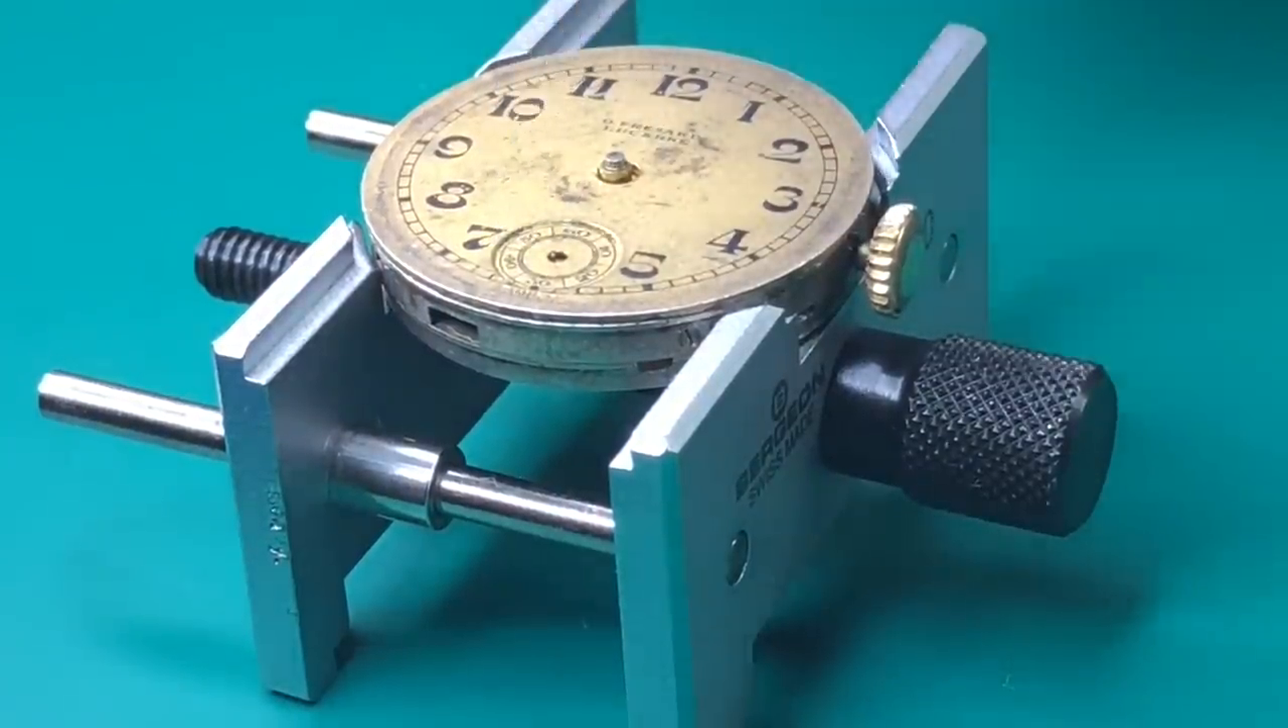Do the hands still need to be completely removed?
No.